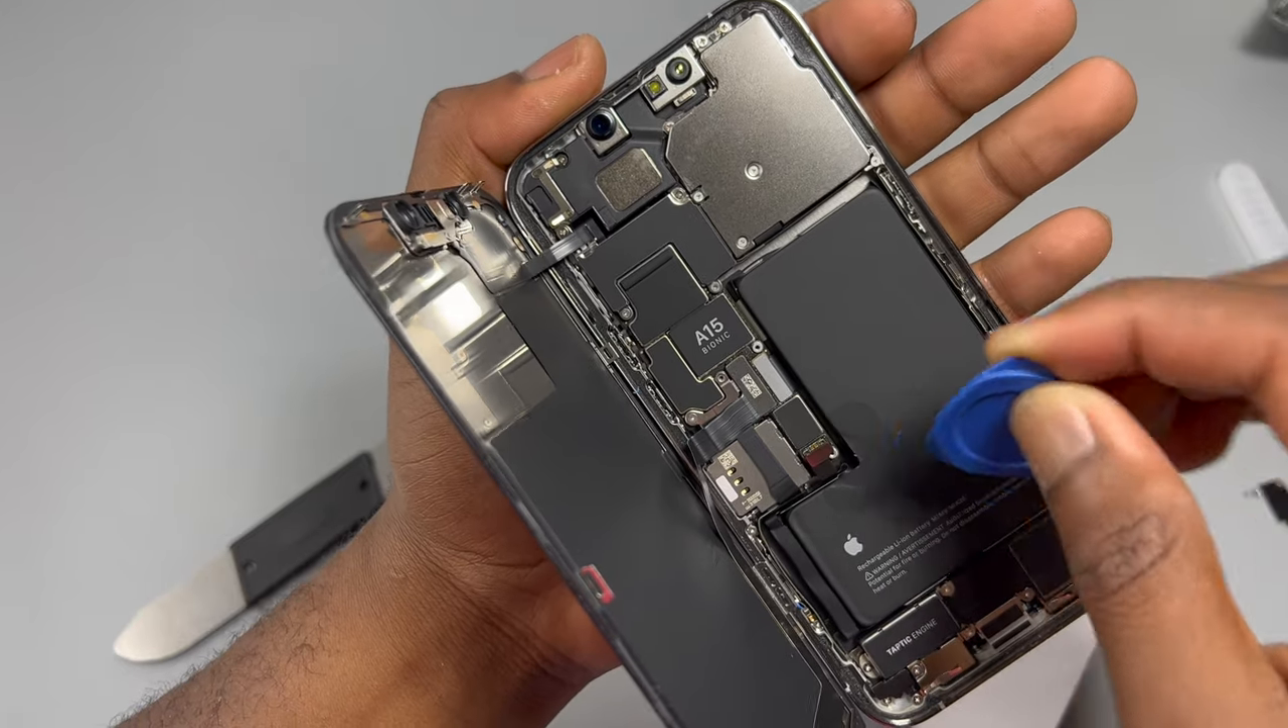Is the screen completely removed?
No.